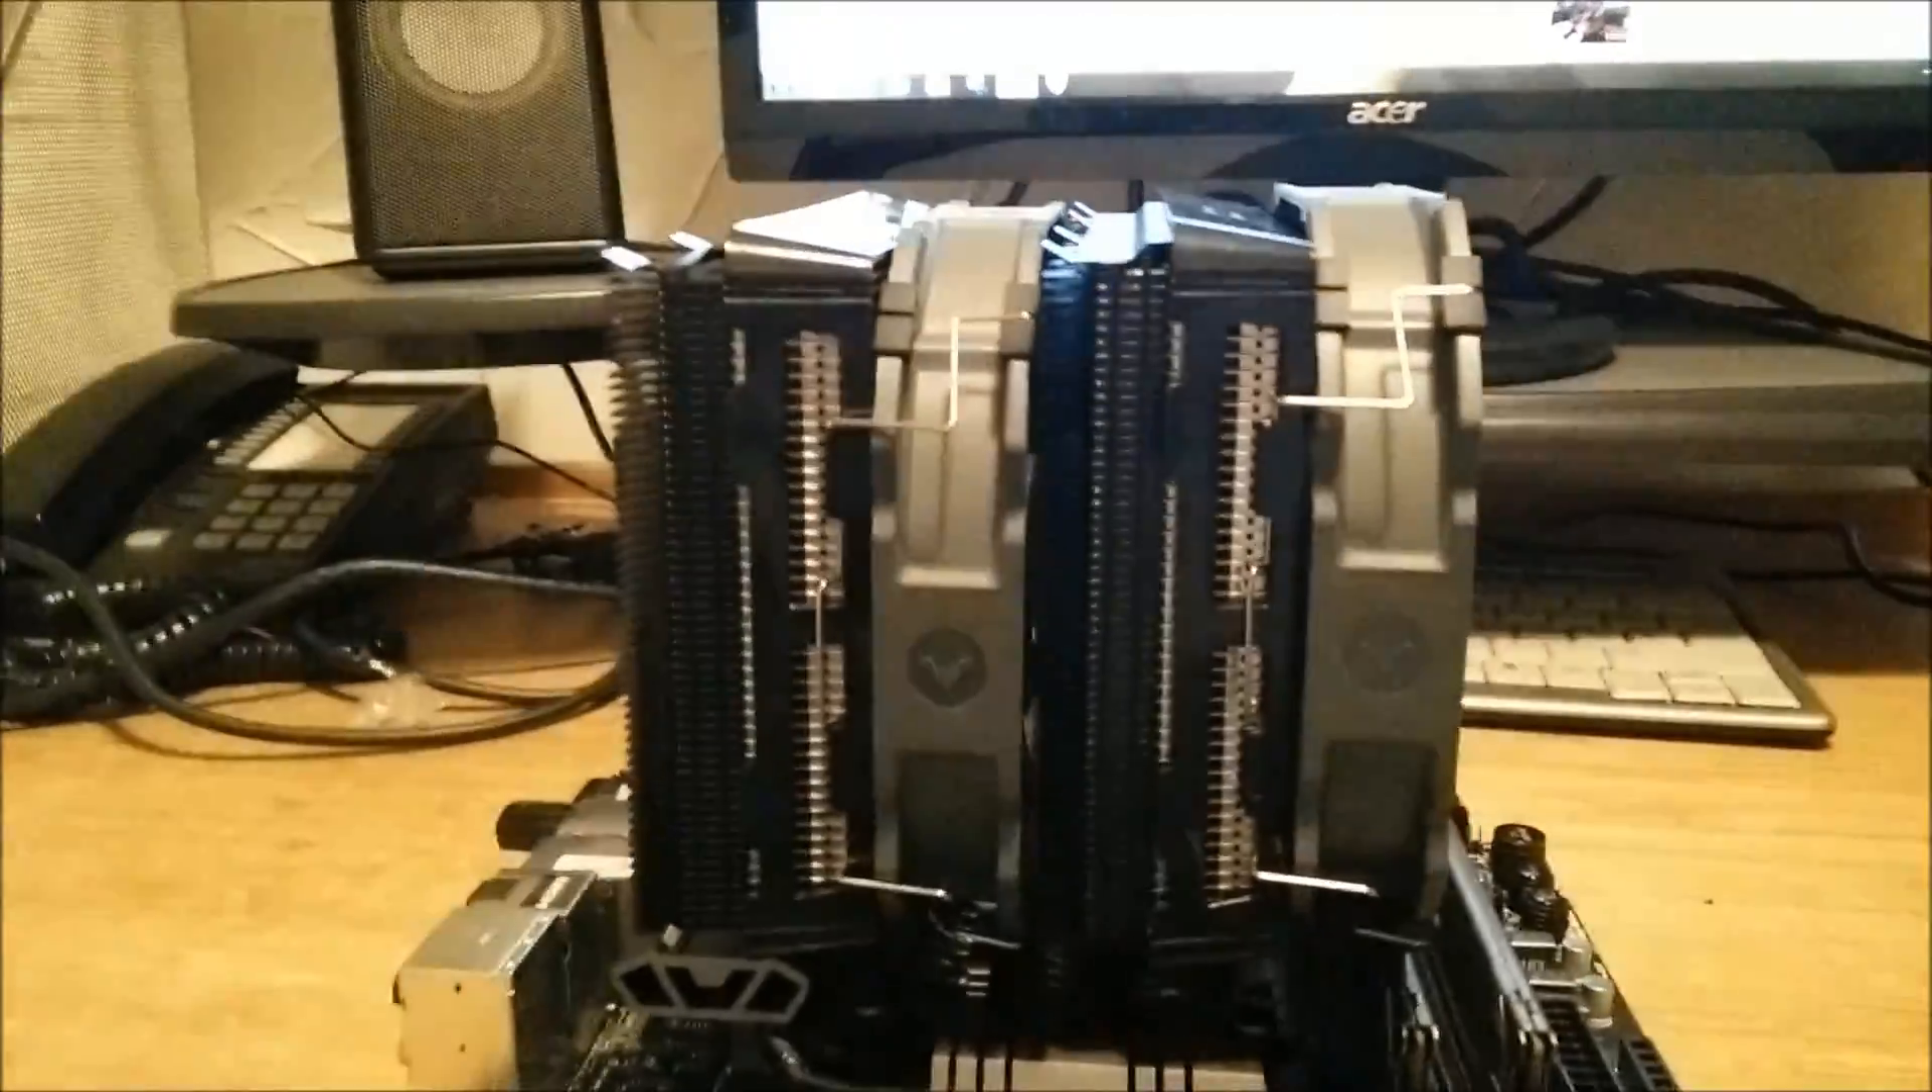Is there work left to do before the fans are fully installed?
No.